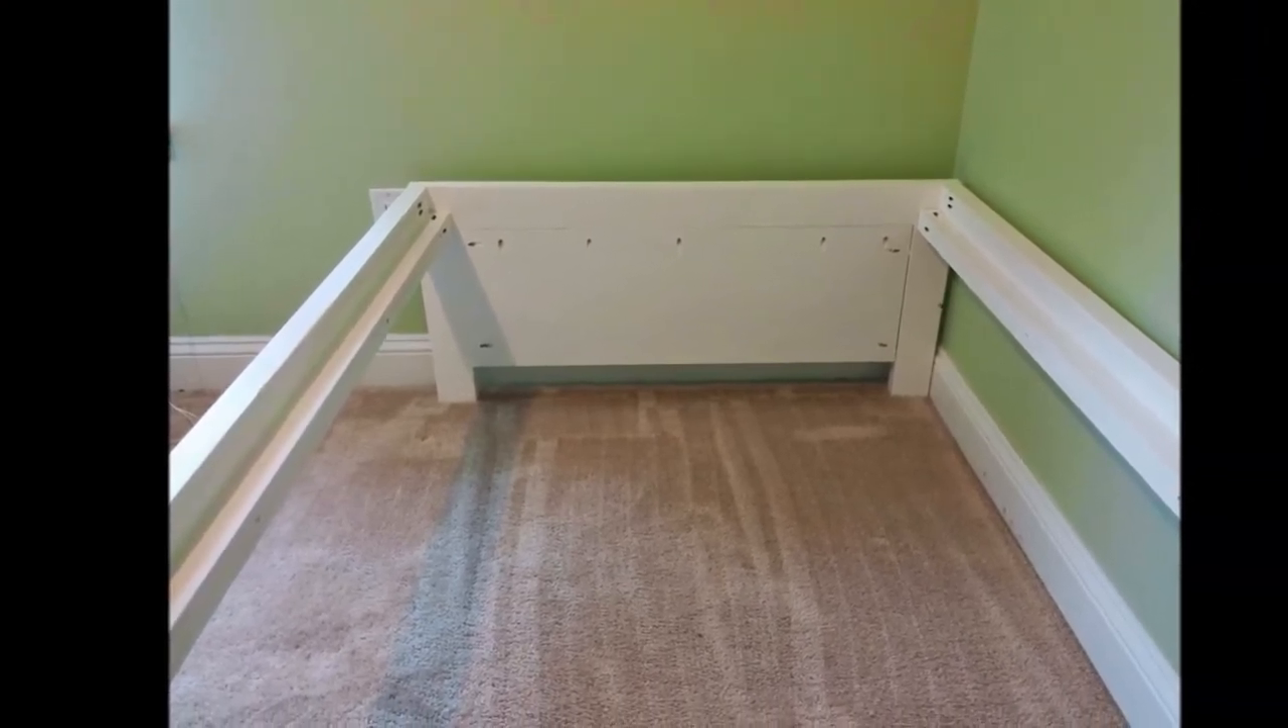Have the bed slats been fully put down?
No.